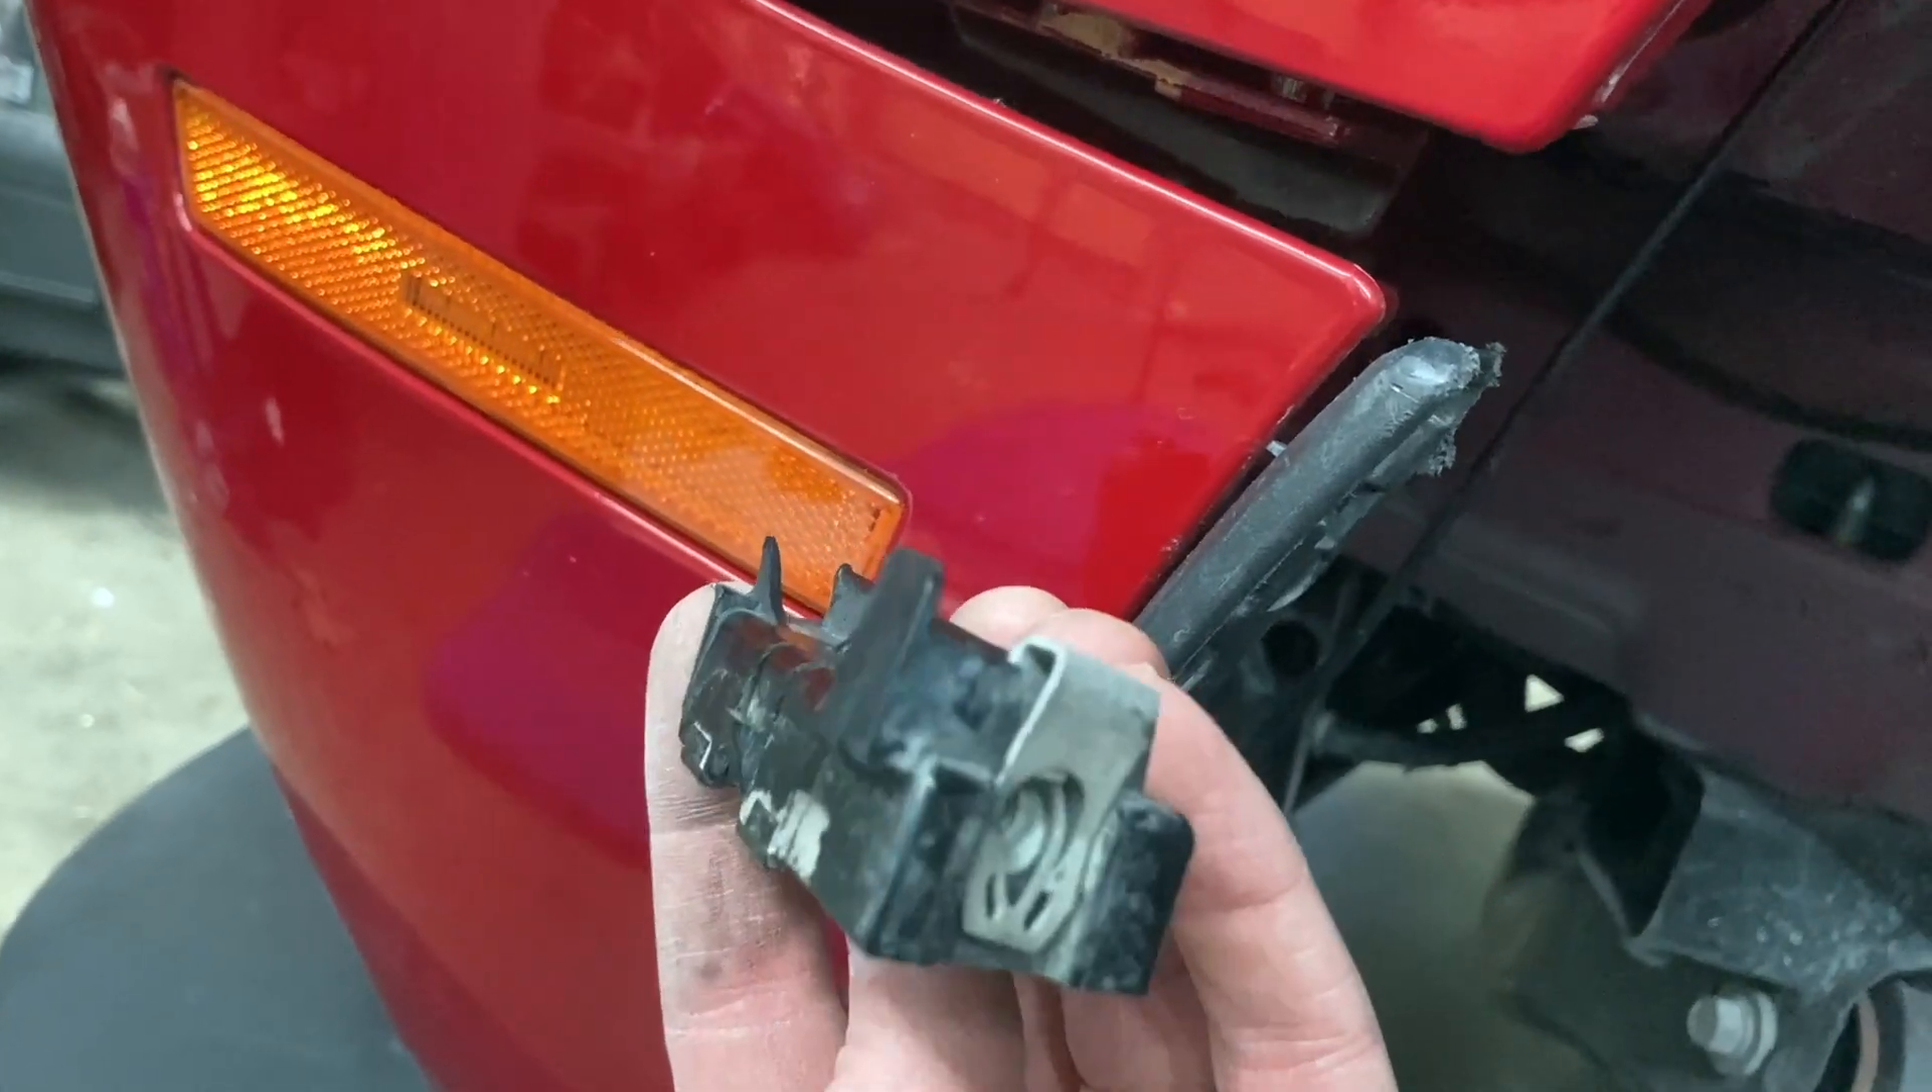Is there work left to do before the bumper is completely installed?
Yes.